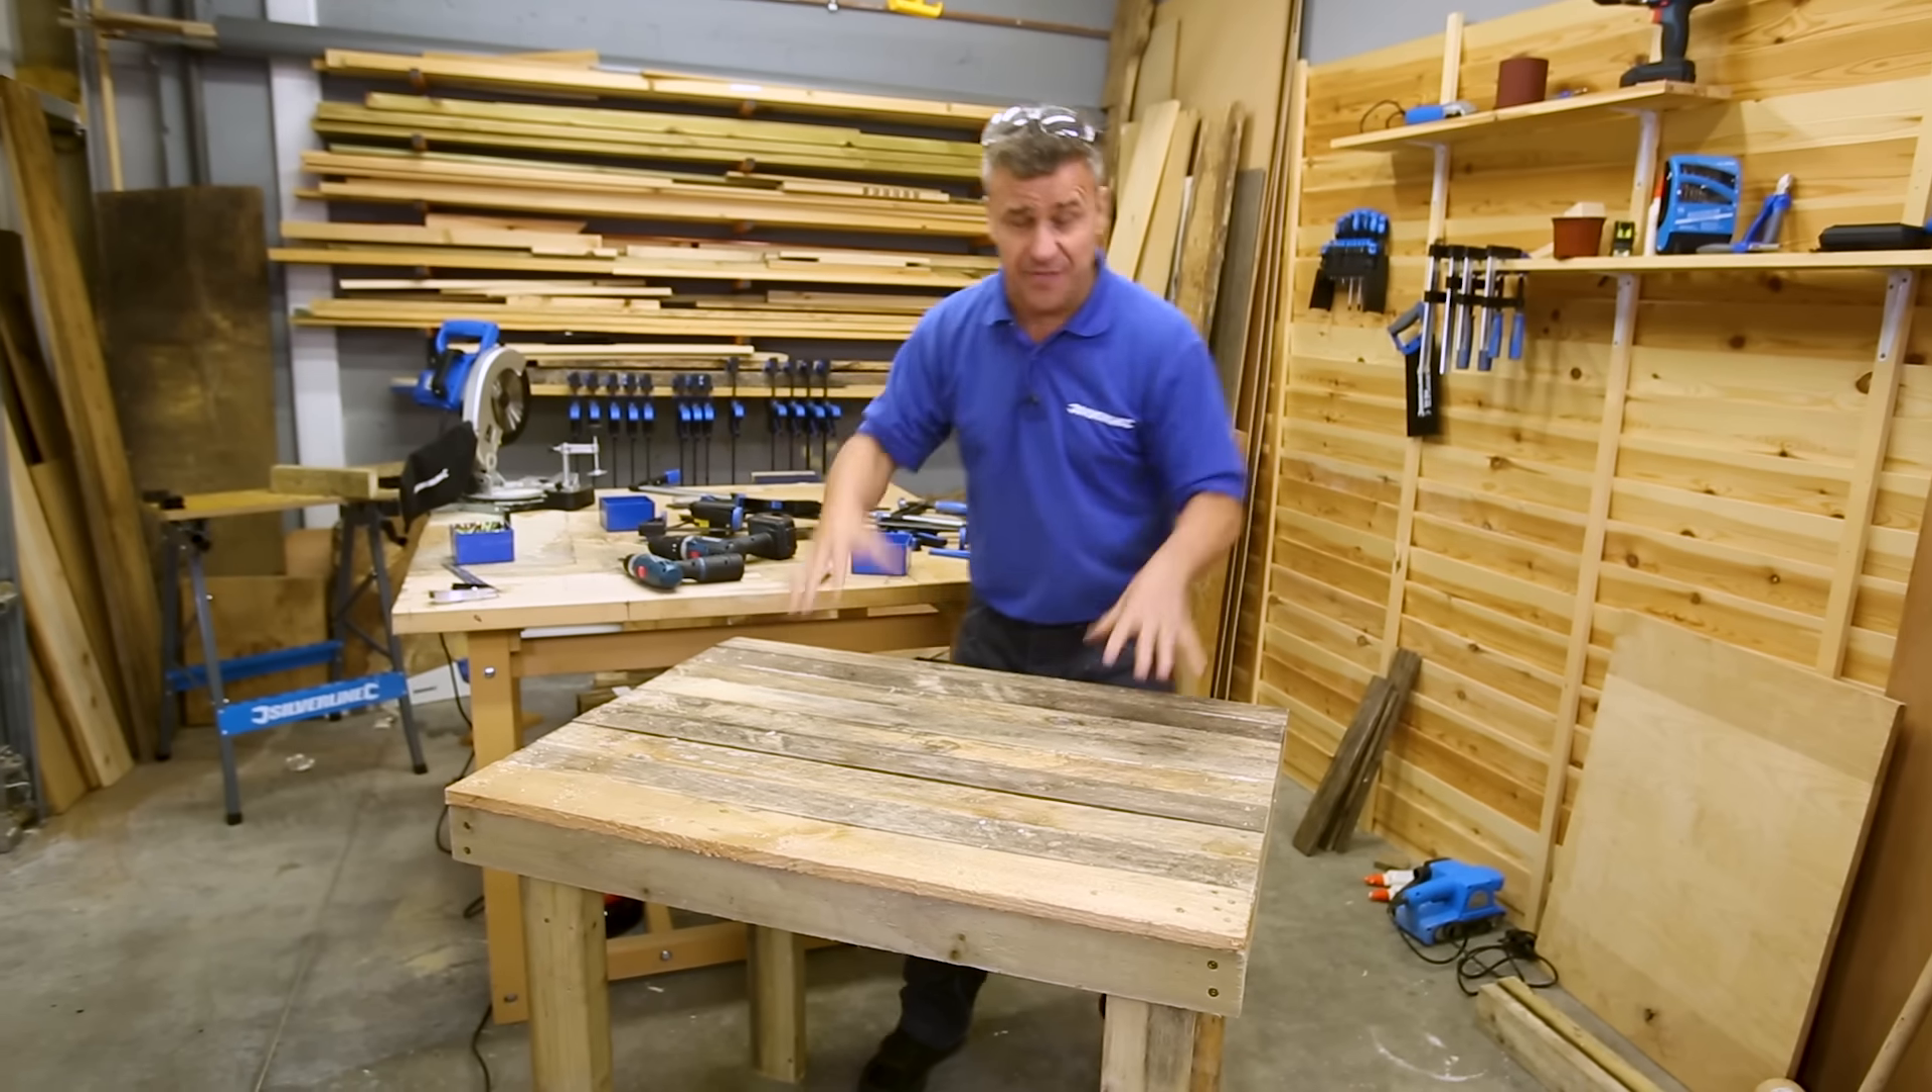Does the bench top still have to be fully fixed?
No.